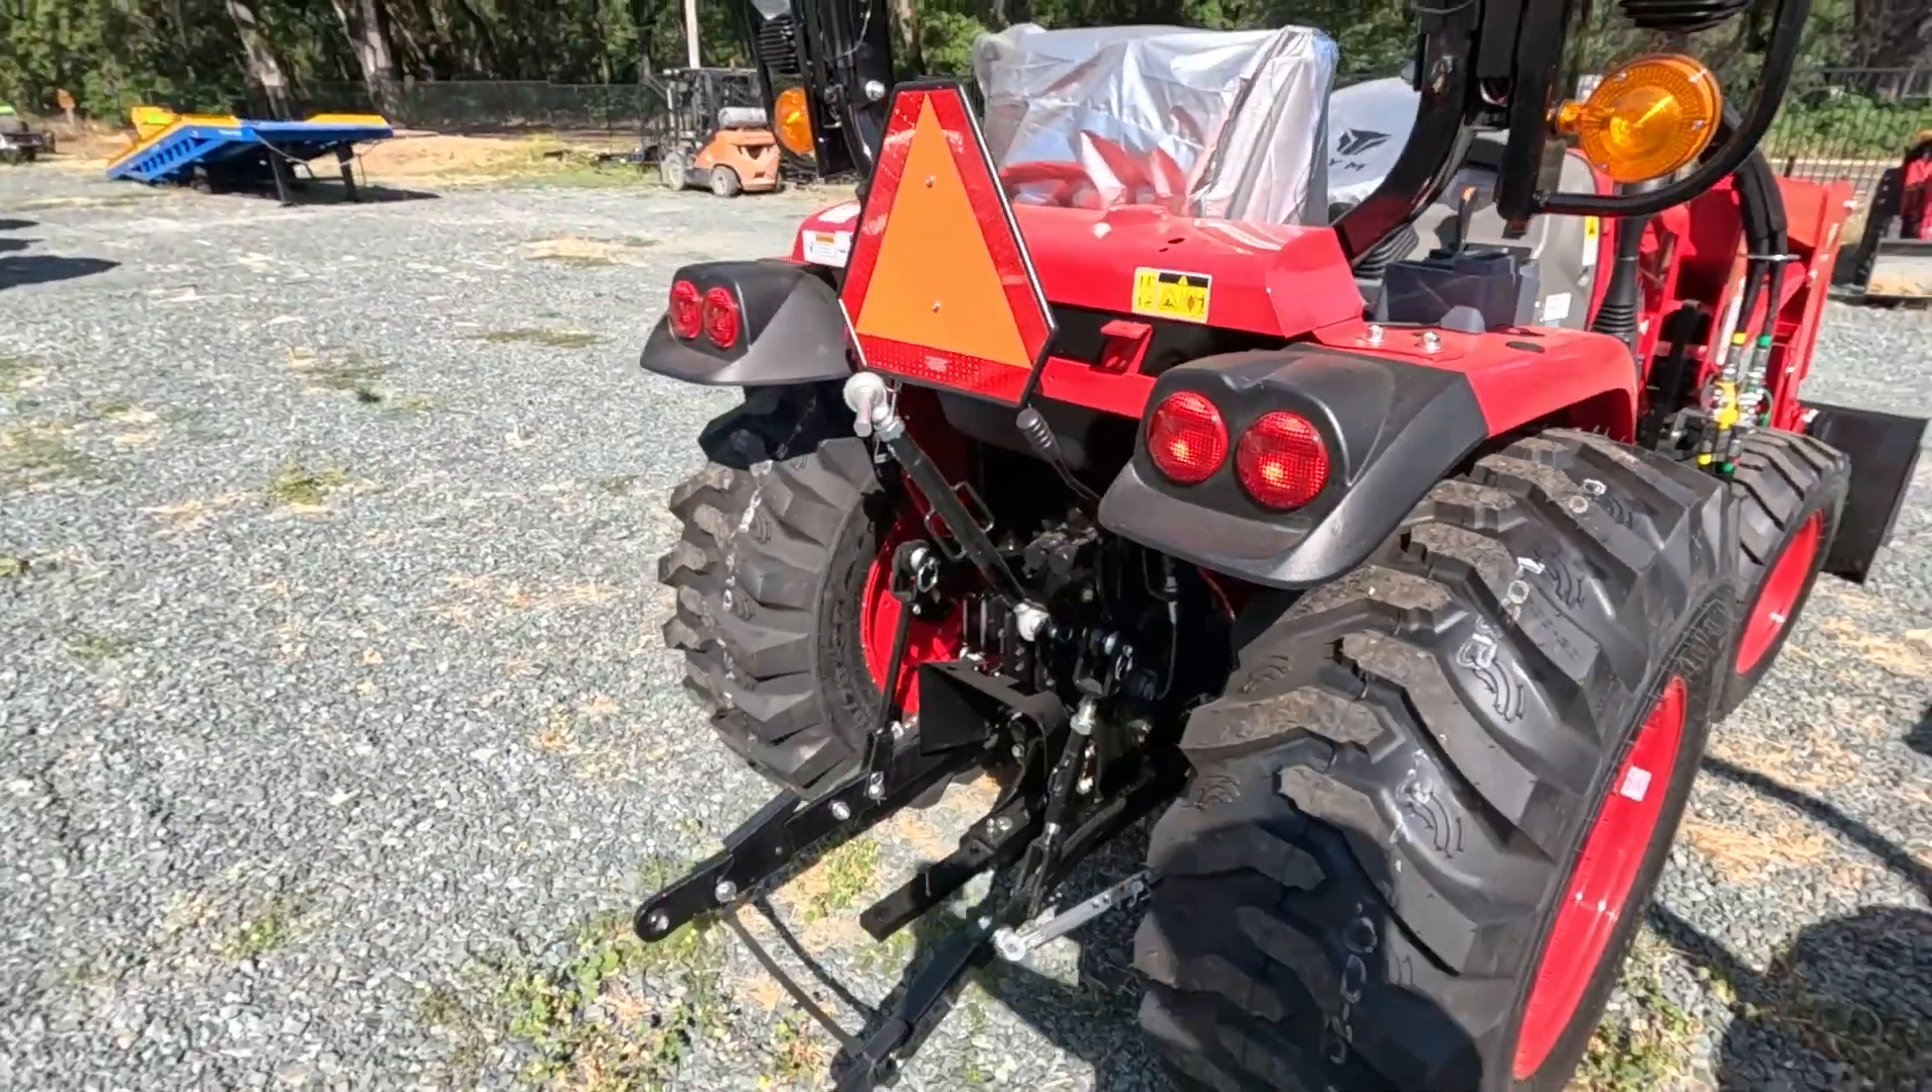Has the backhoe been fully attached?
No.